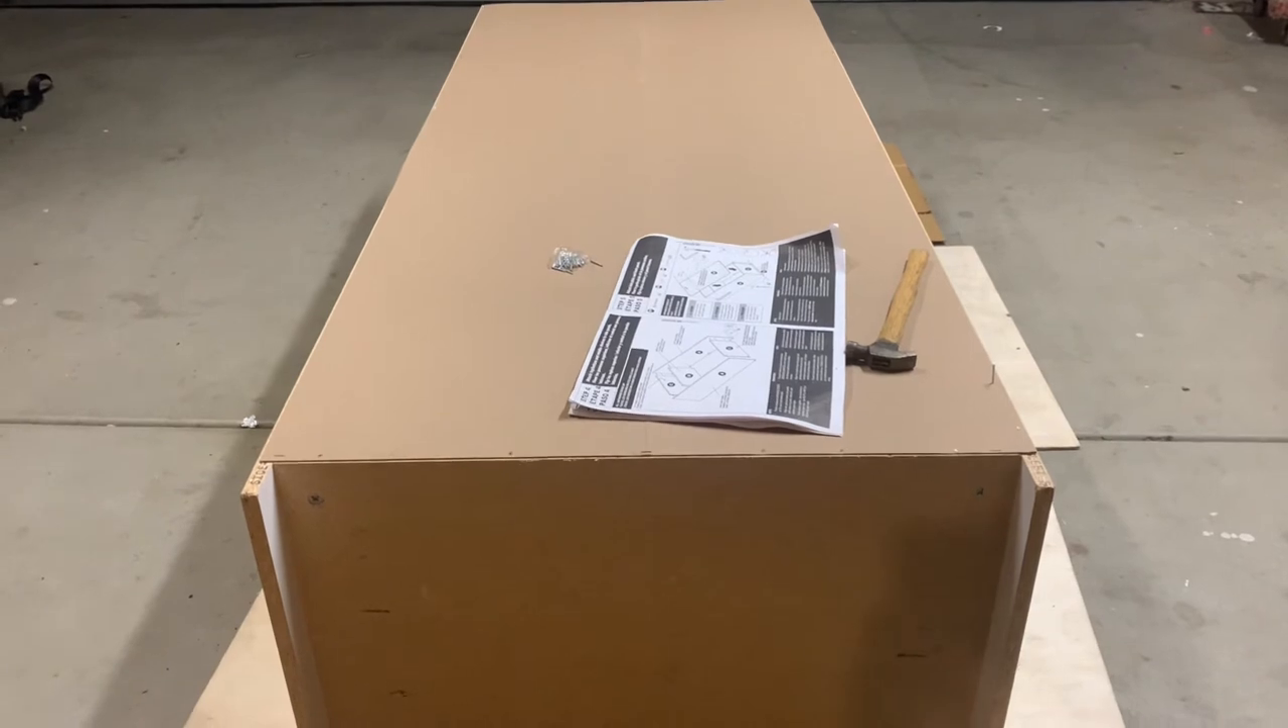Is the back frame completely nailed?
No.